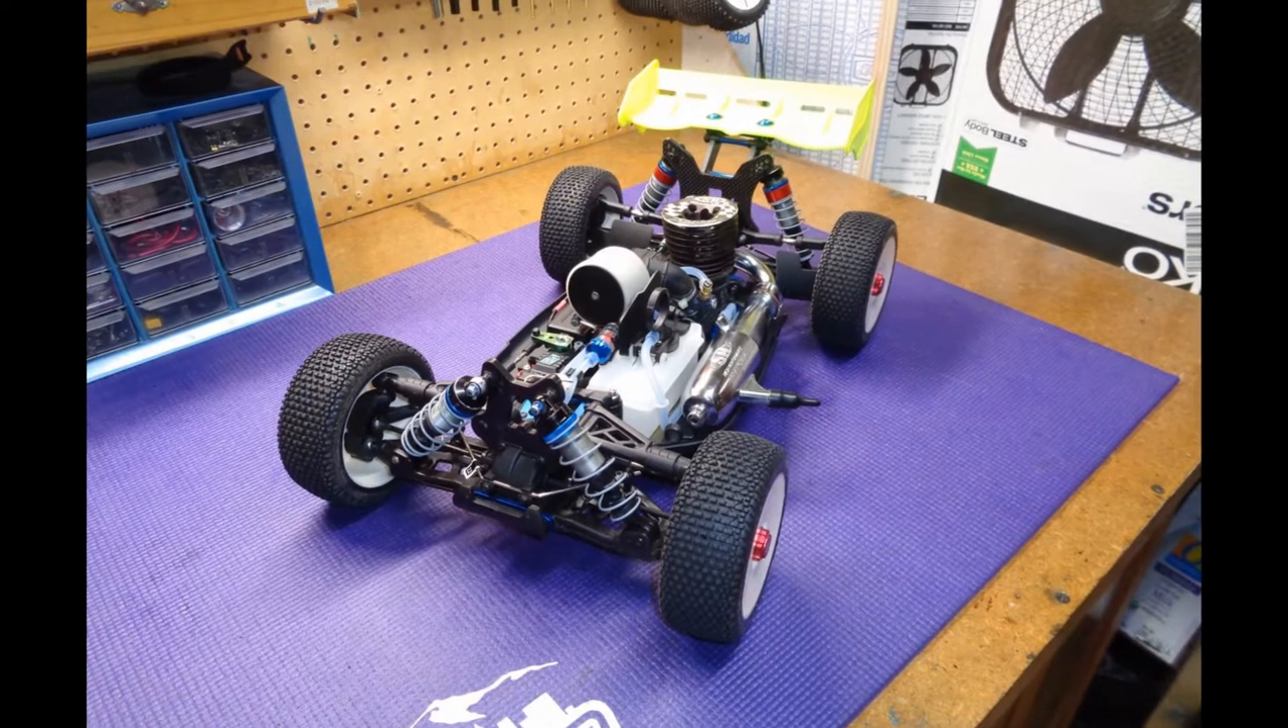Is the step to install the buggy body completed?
No.